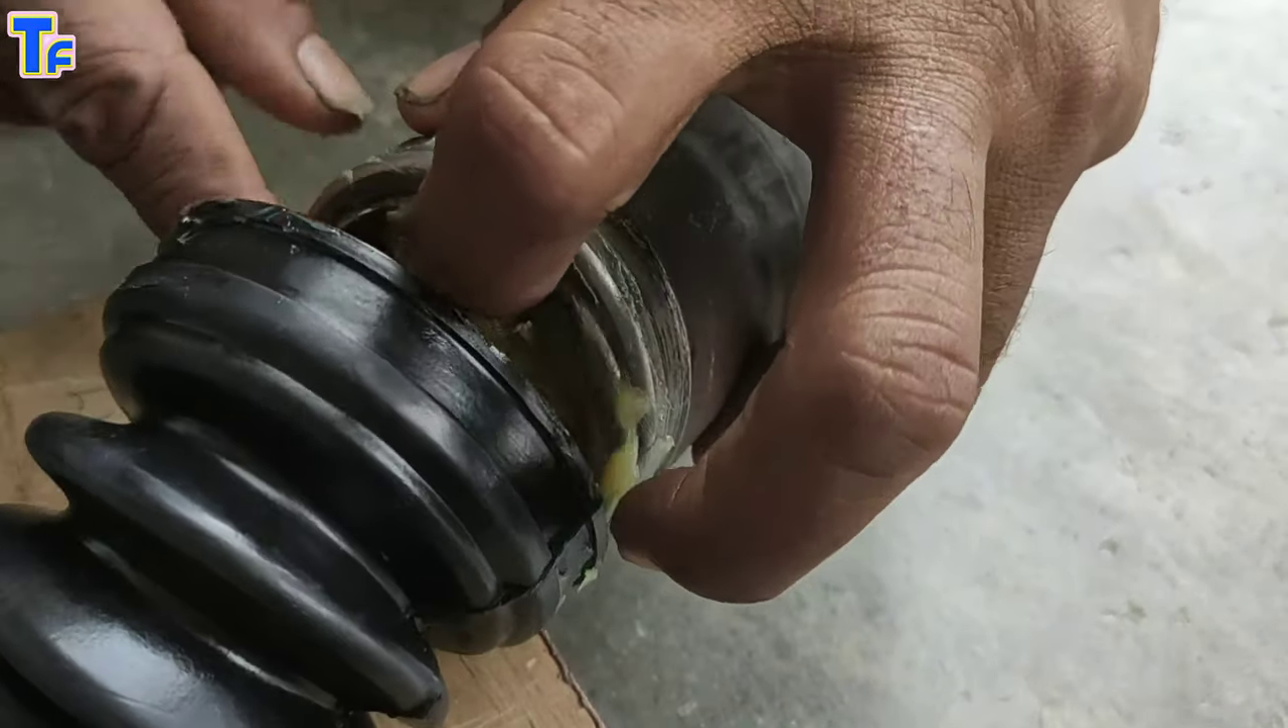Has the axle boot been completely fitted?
No.